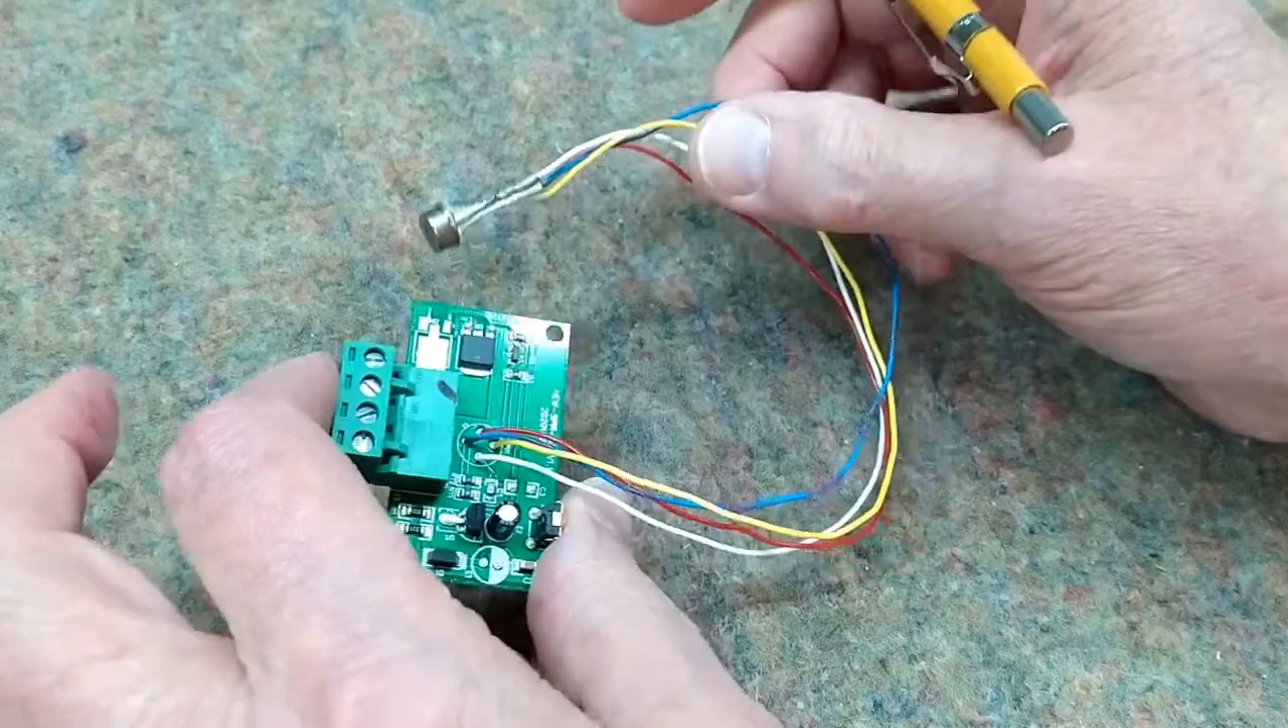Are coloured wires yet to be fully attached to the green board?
No.